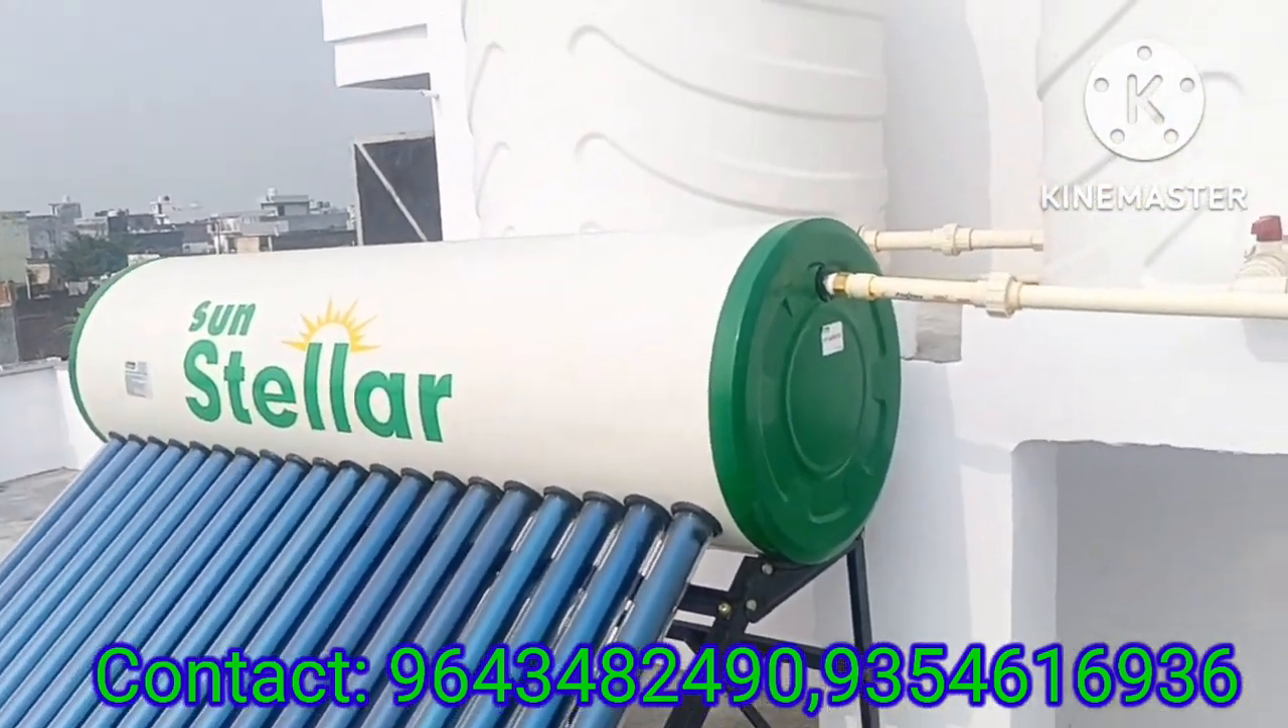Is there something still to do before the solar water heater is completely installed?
No.